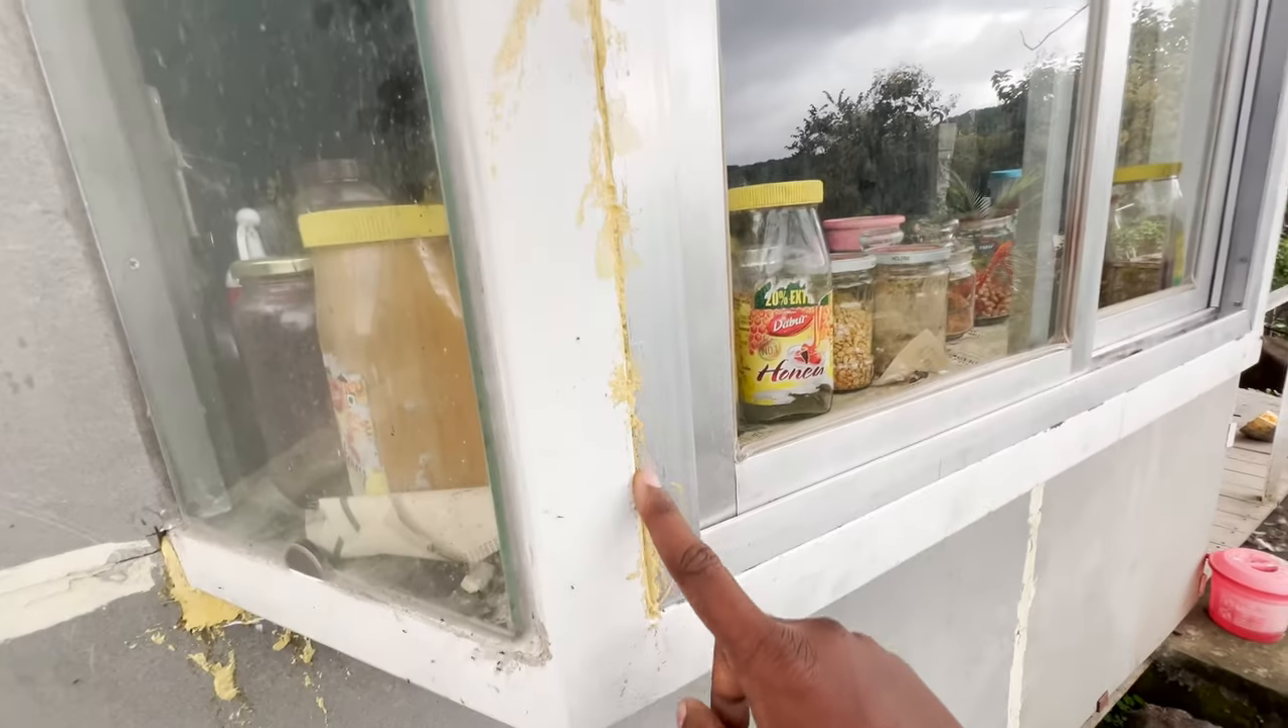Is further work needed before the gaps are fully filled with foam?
No.